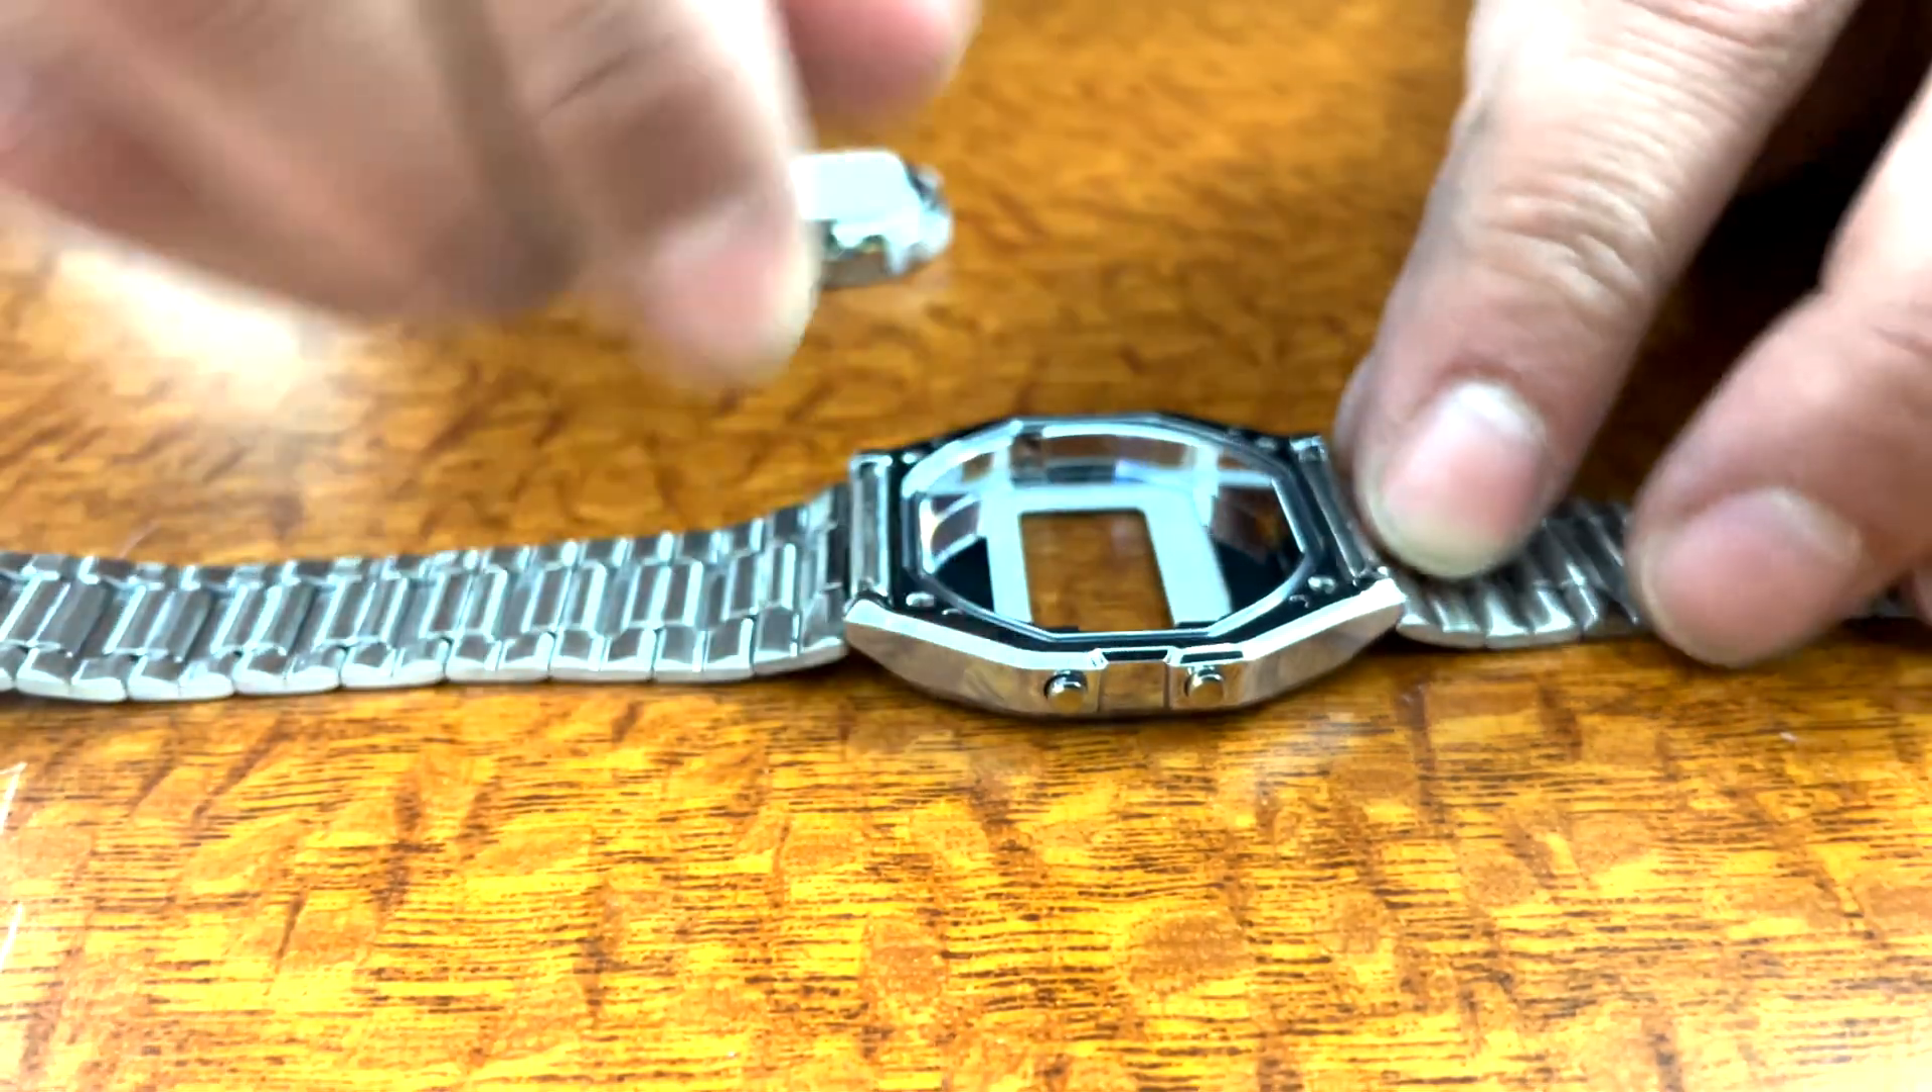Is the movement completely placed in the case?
No.